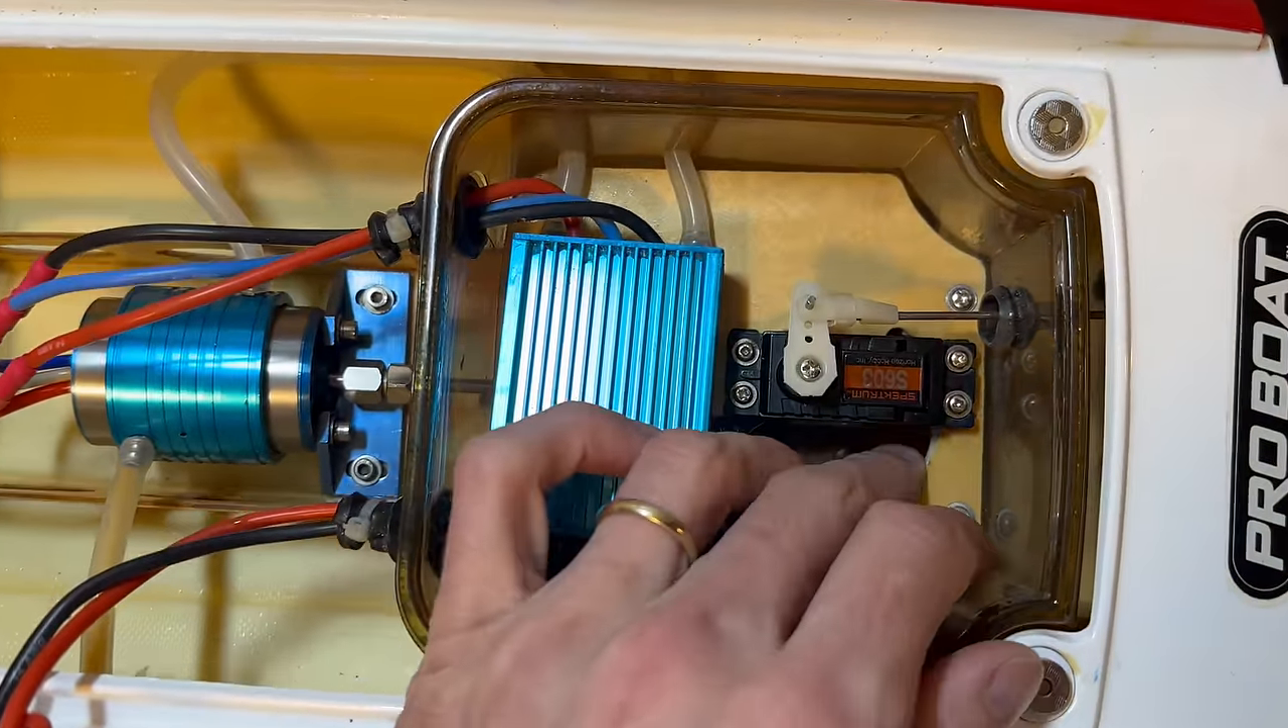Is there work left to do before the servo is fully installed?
No.